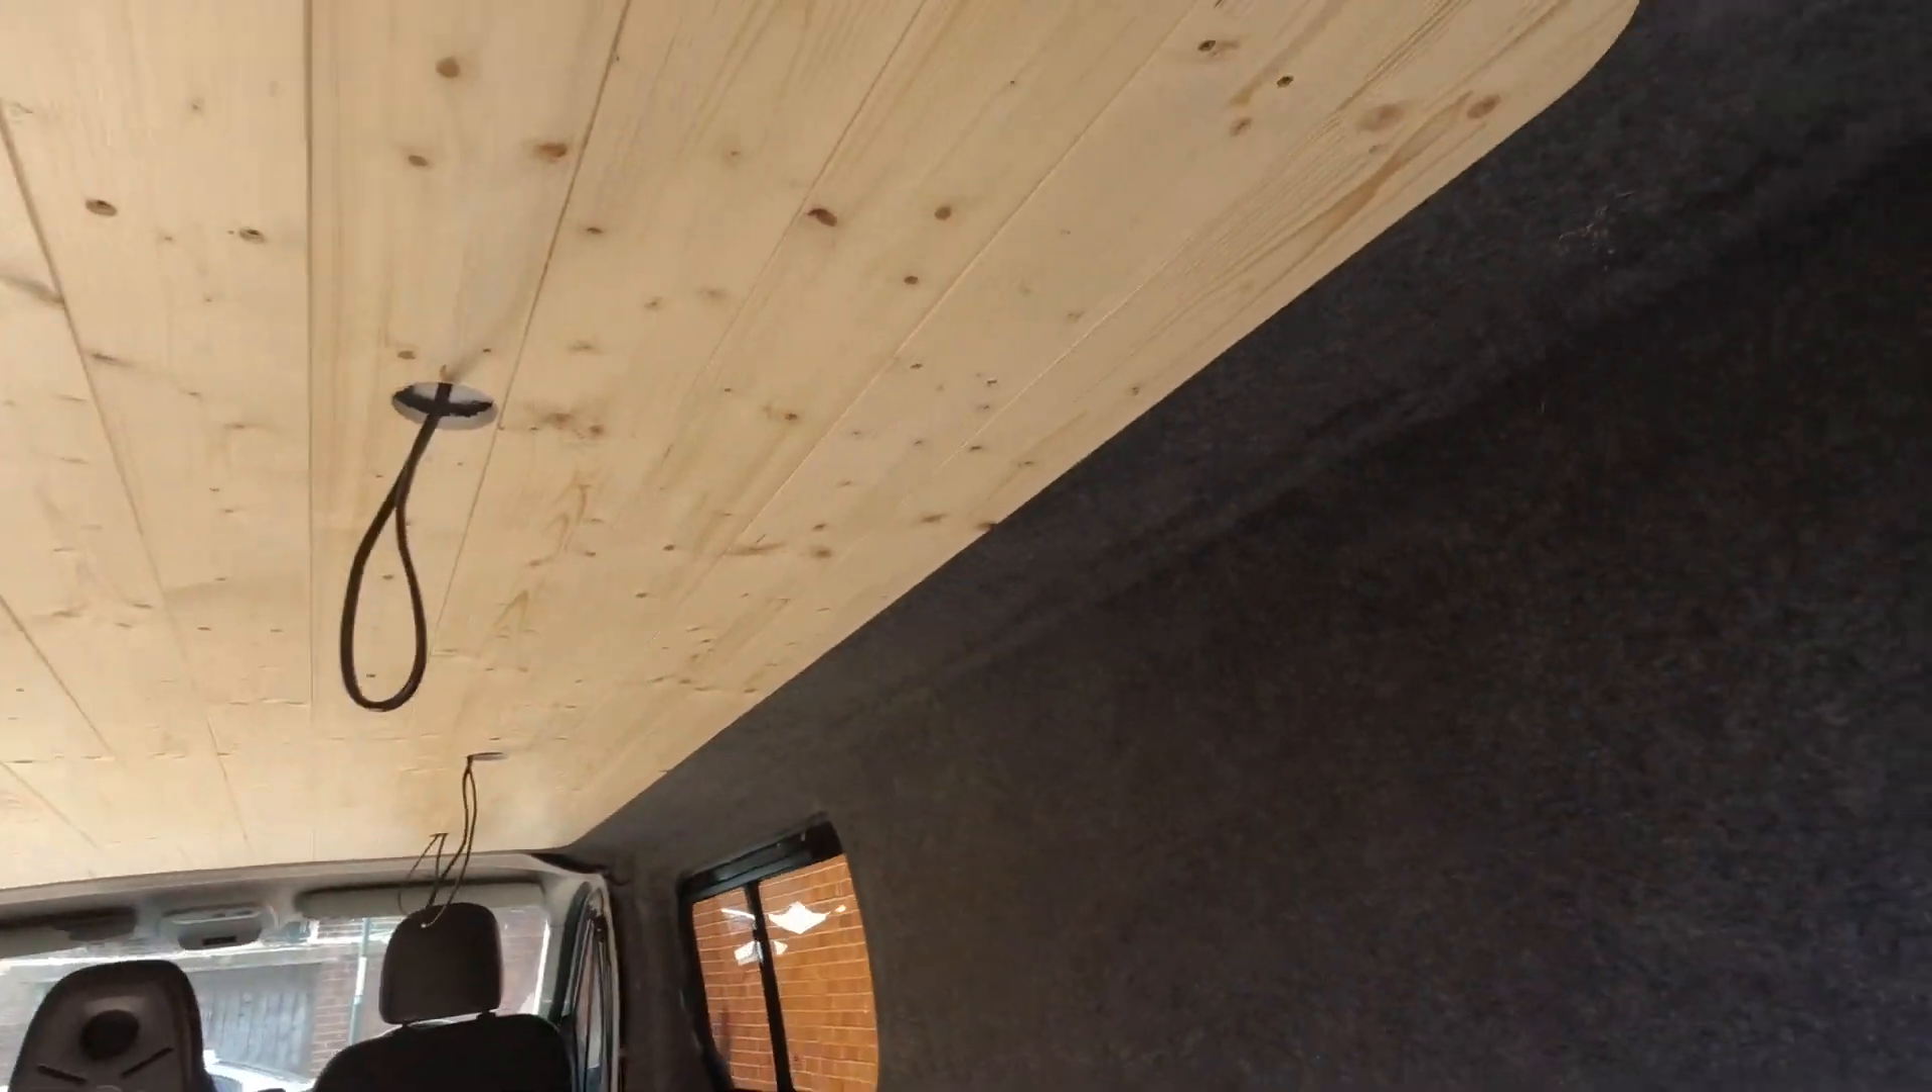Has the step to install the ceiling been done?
Yes.